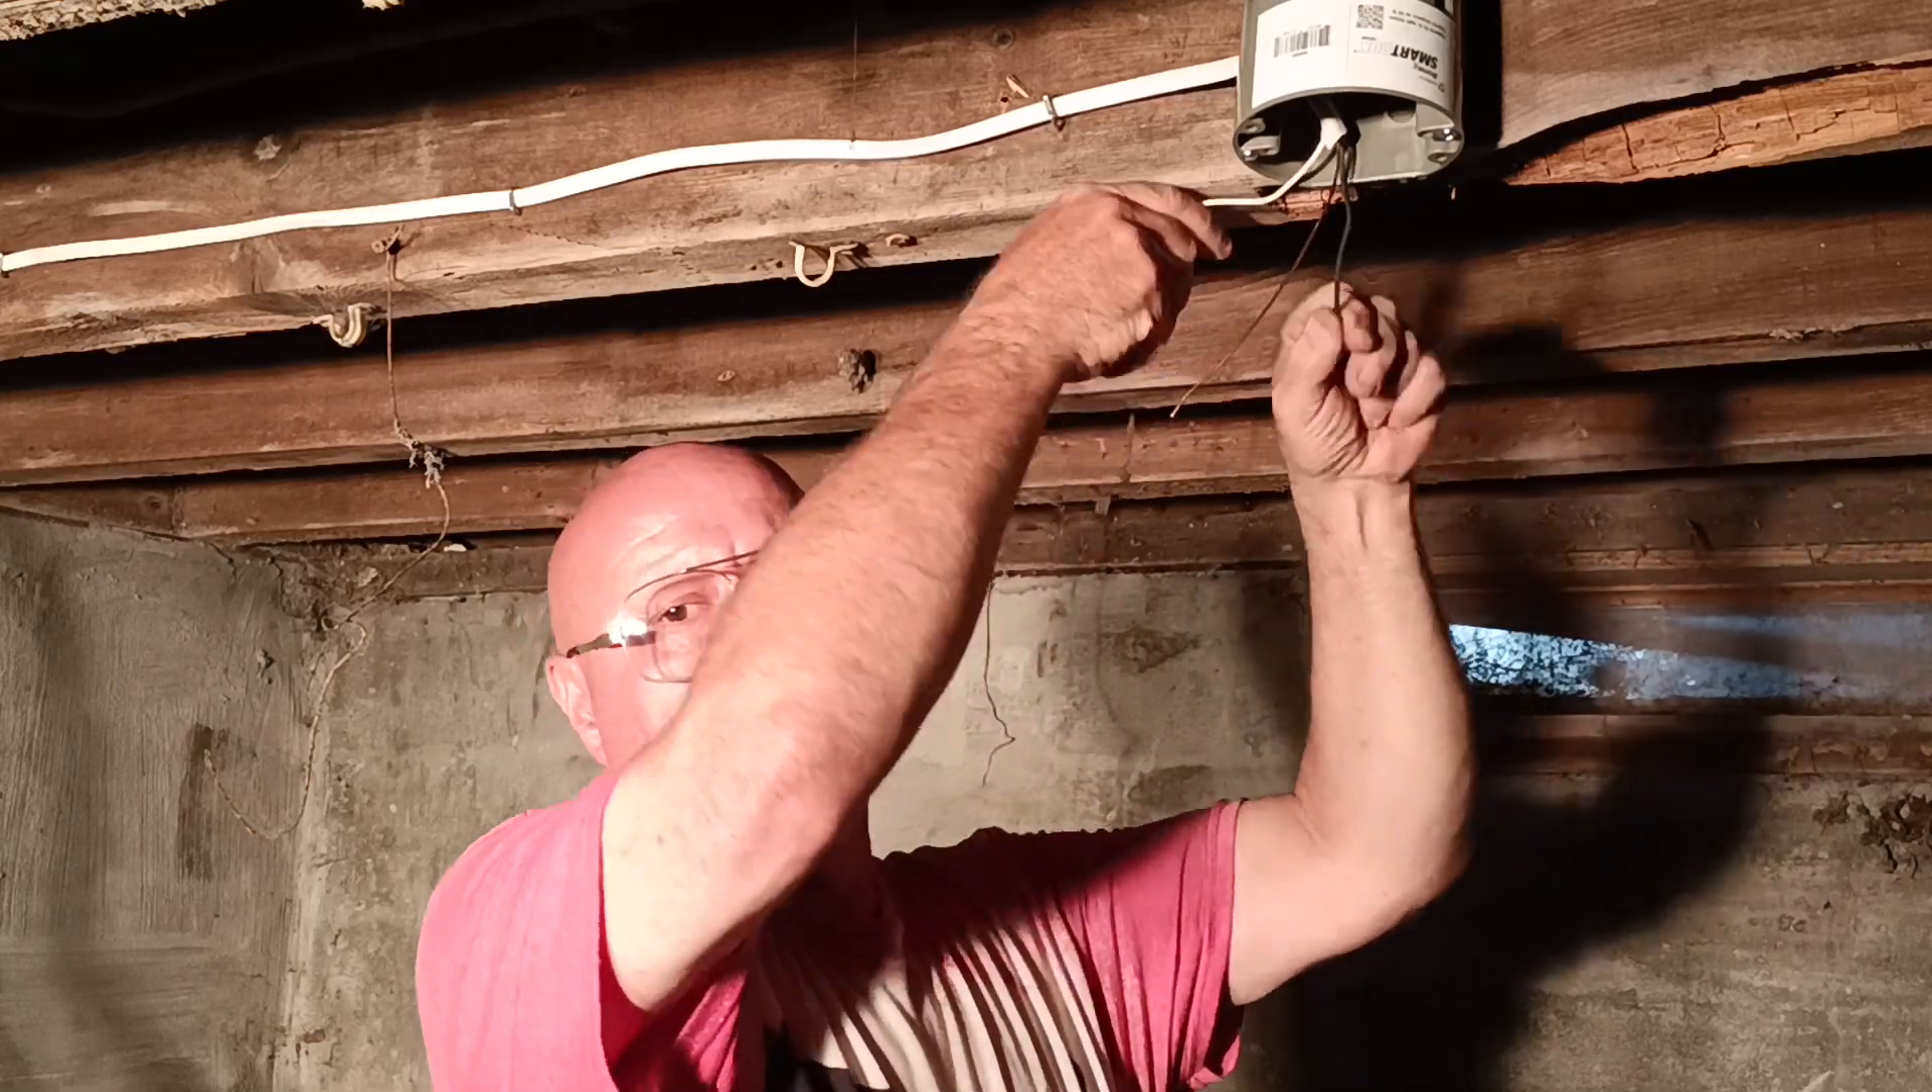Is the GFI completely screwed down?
No.